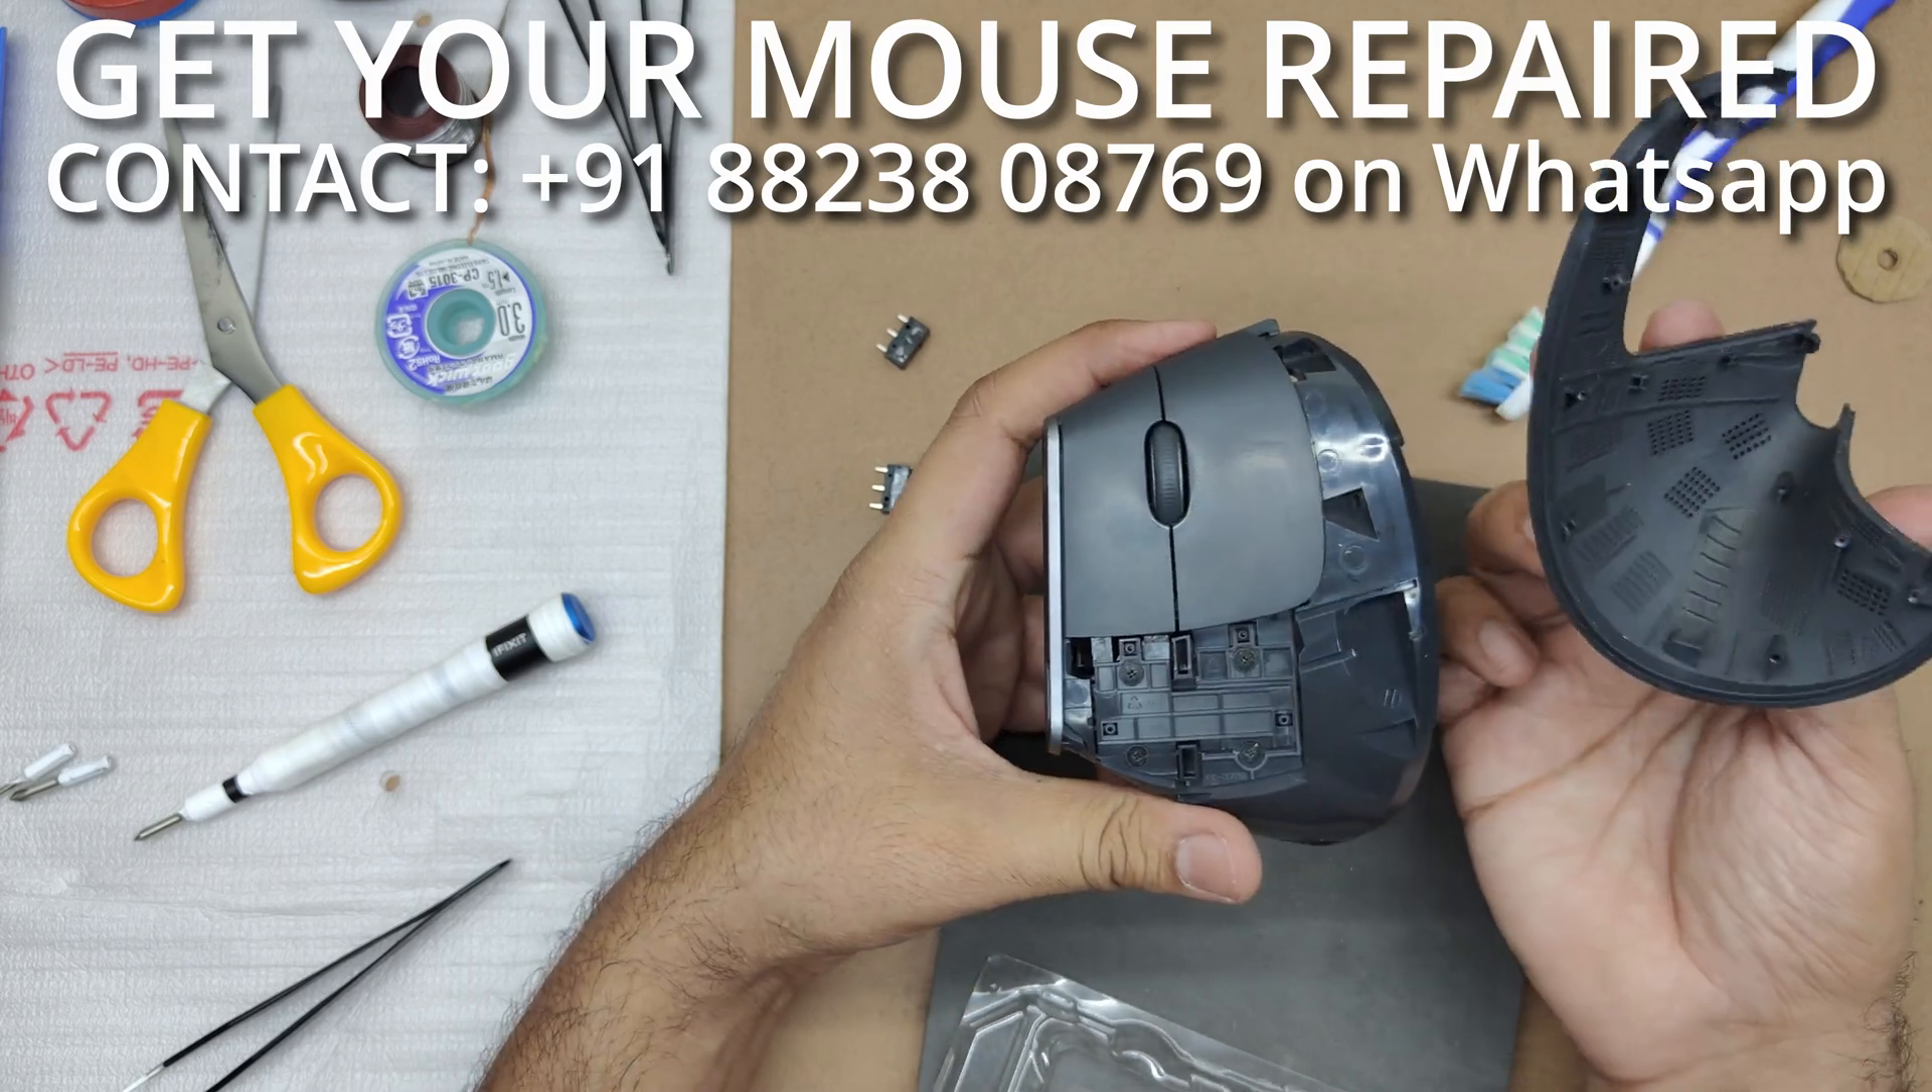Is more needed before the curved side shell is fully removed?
No.